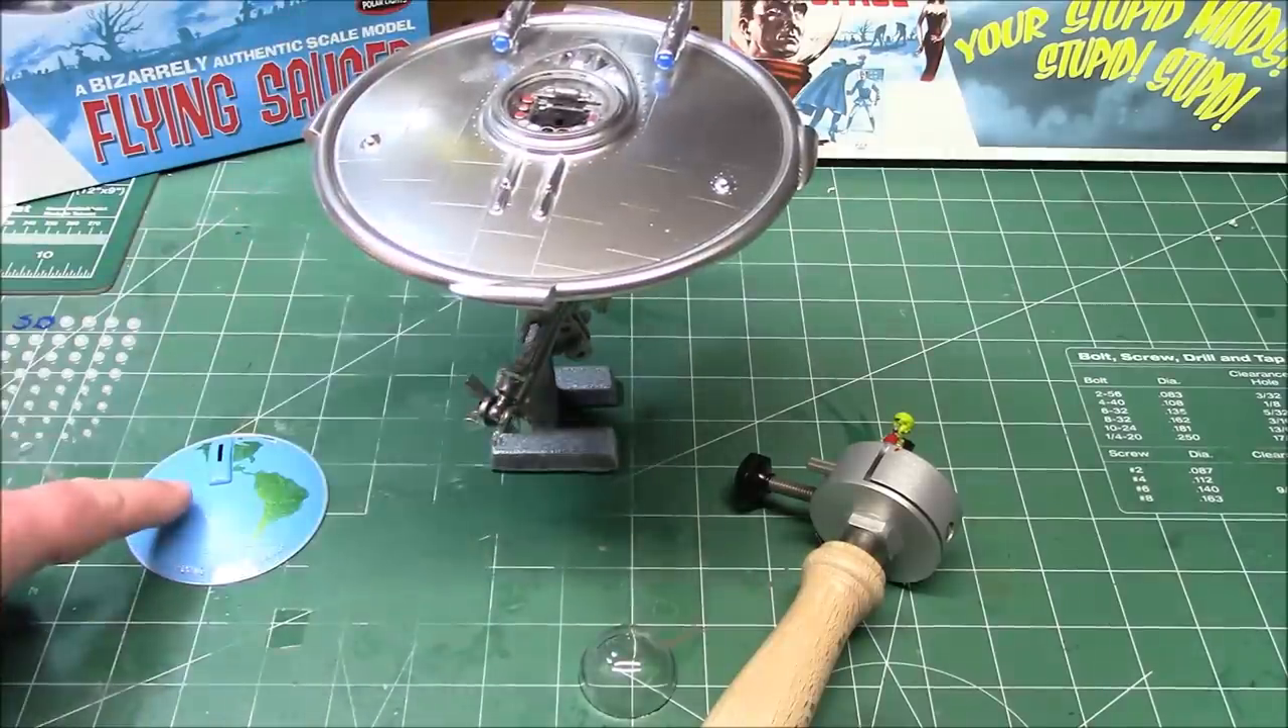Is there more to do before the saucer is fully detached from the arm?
Yes.